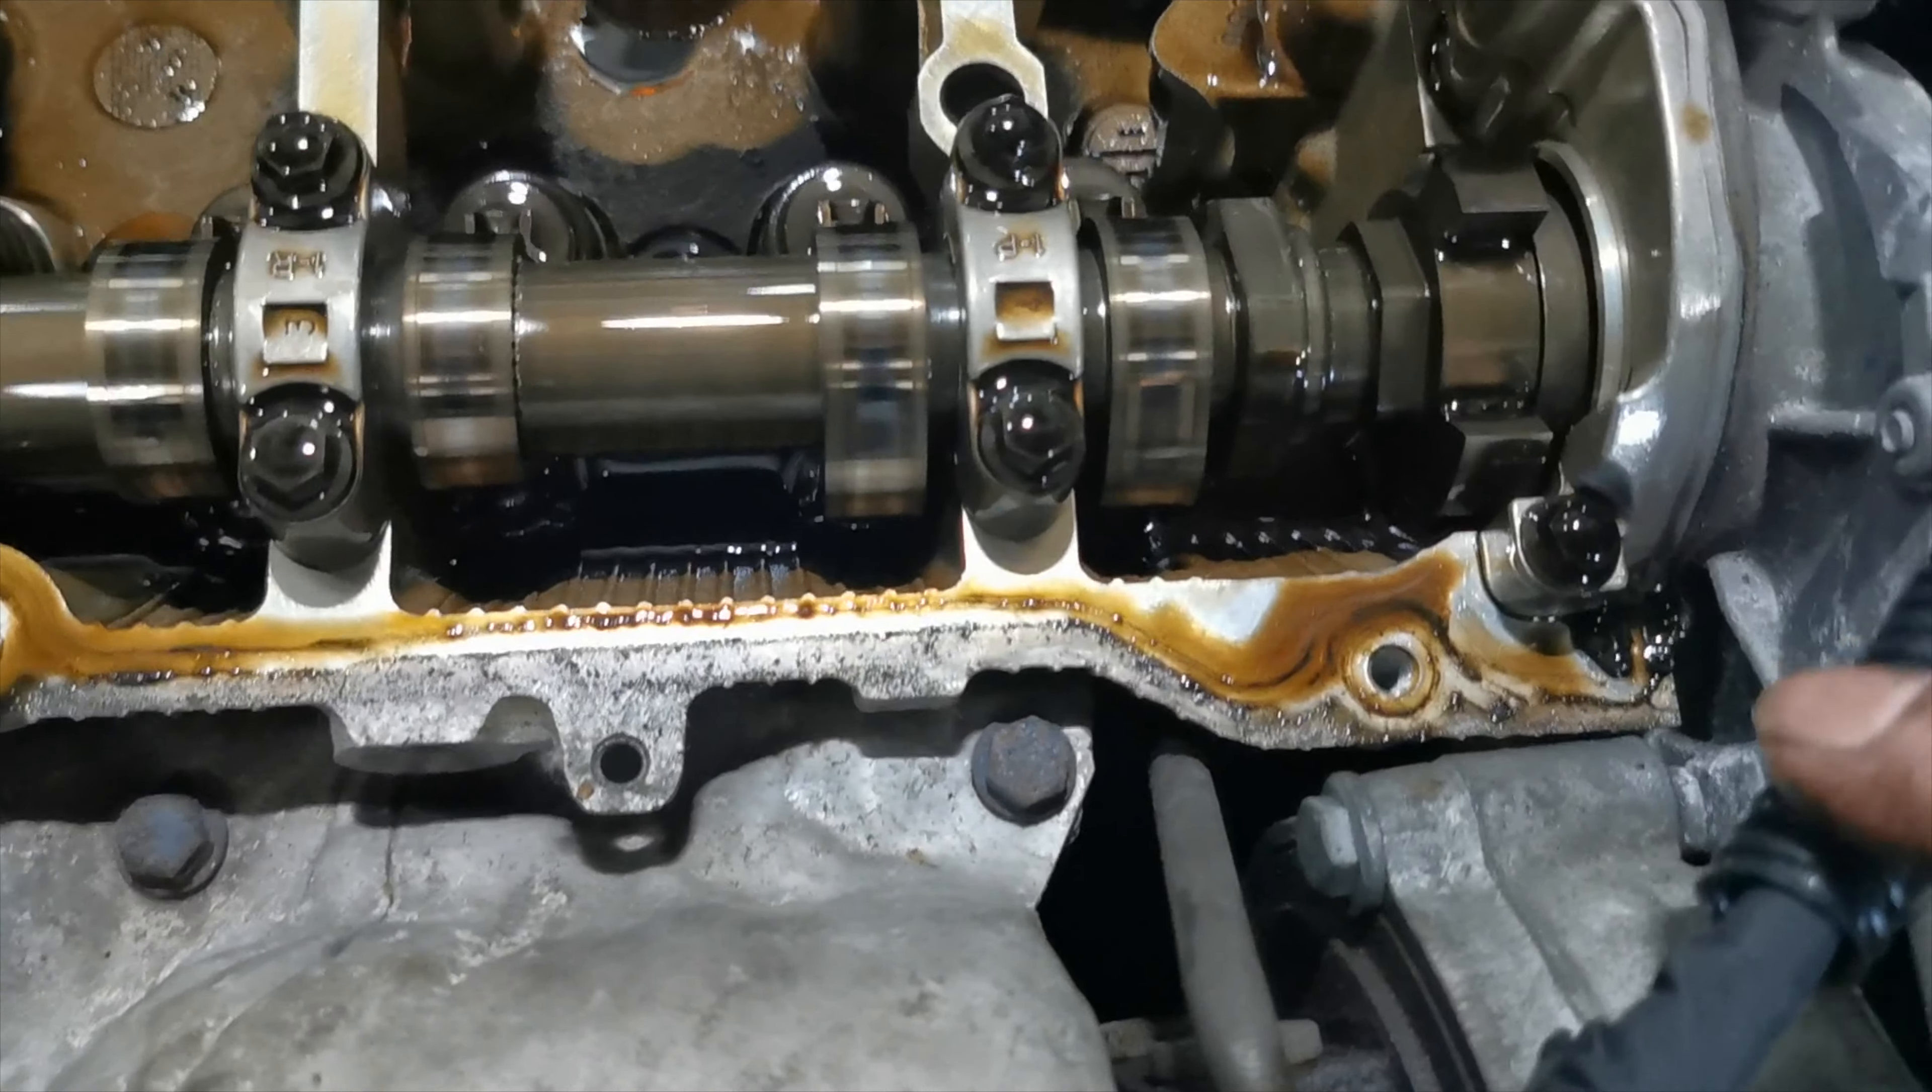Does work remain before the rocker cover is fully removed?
No.